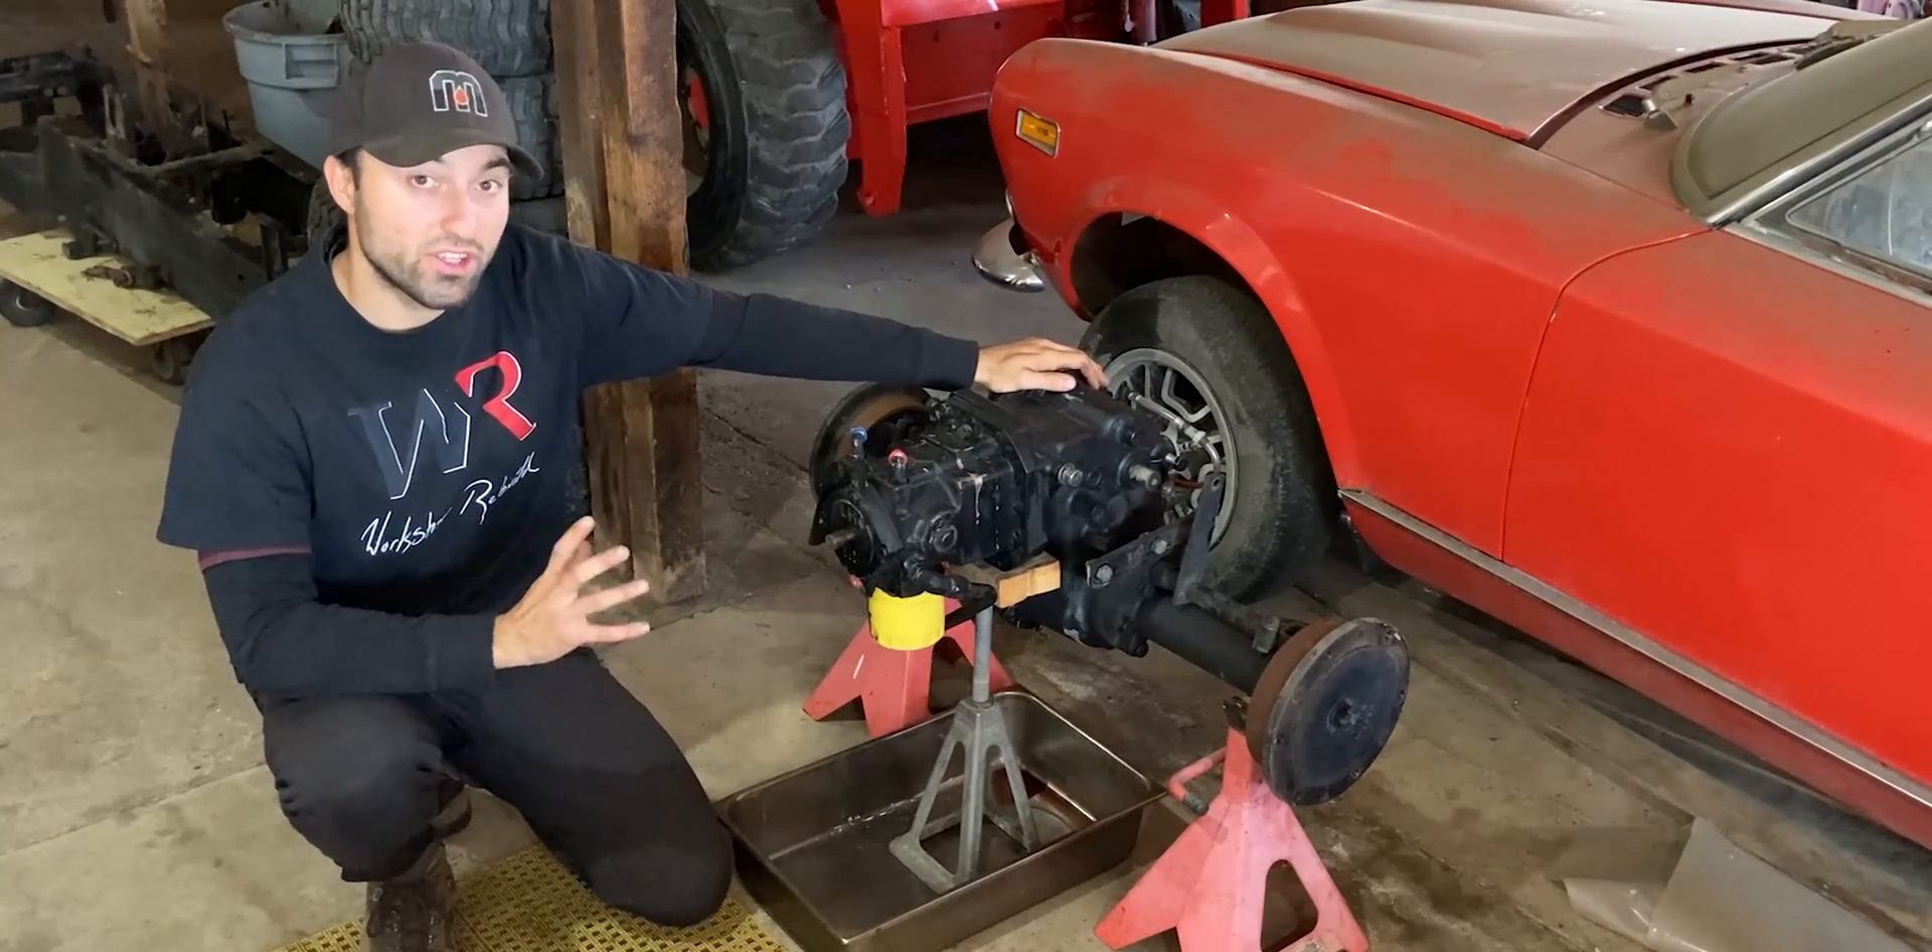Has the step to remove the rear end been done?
Yes.